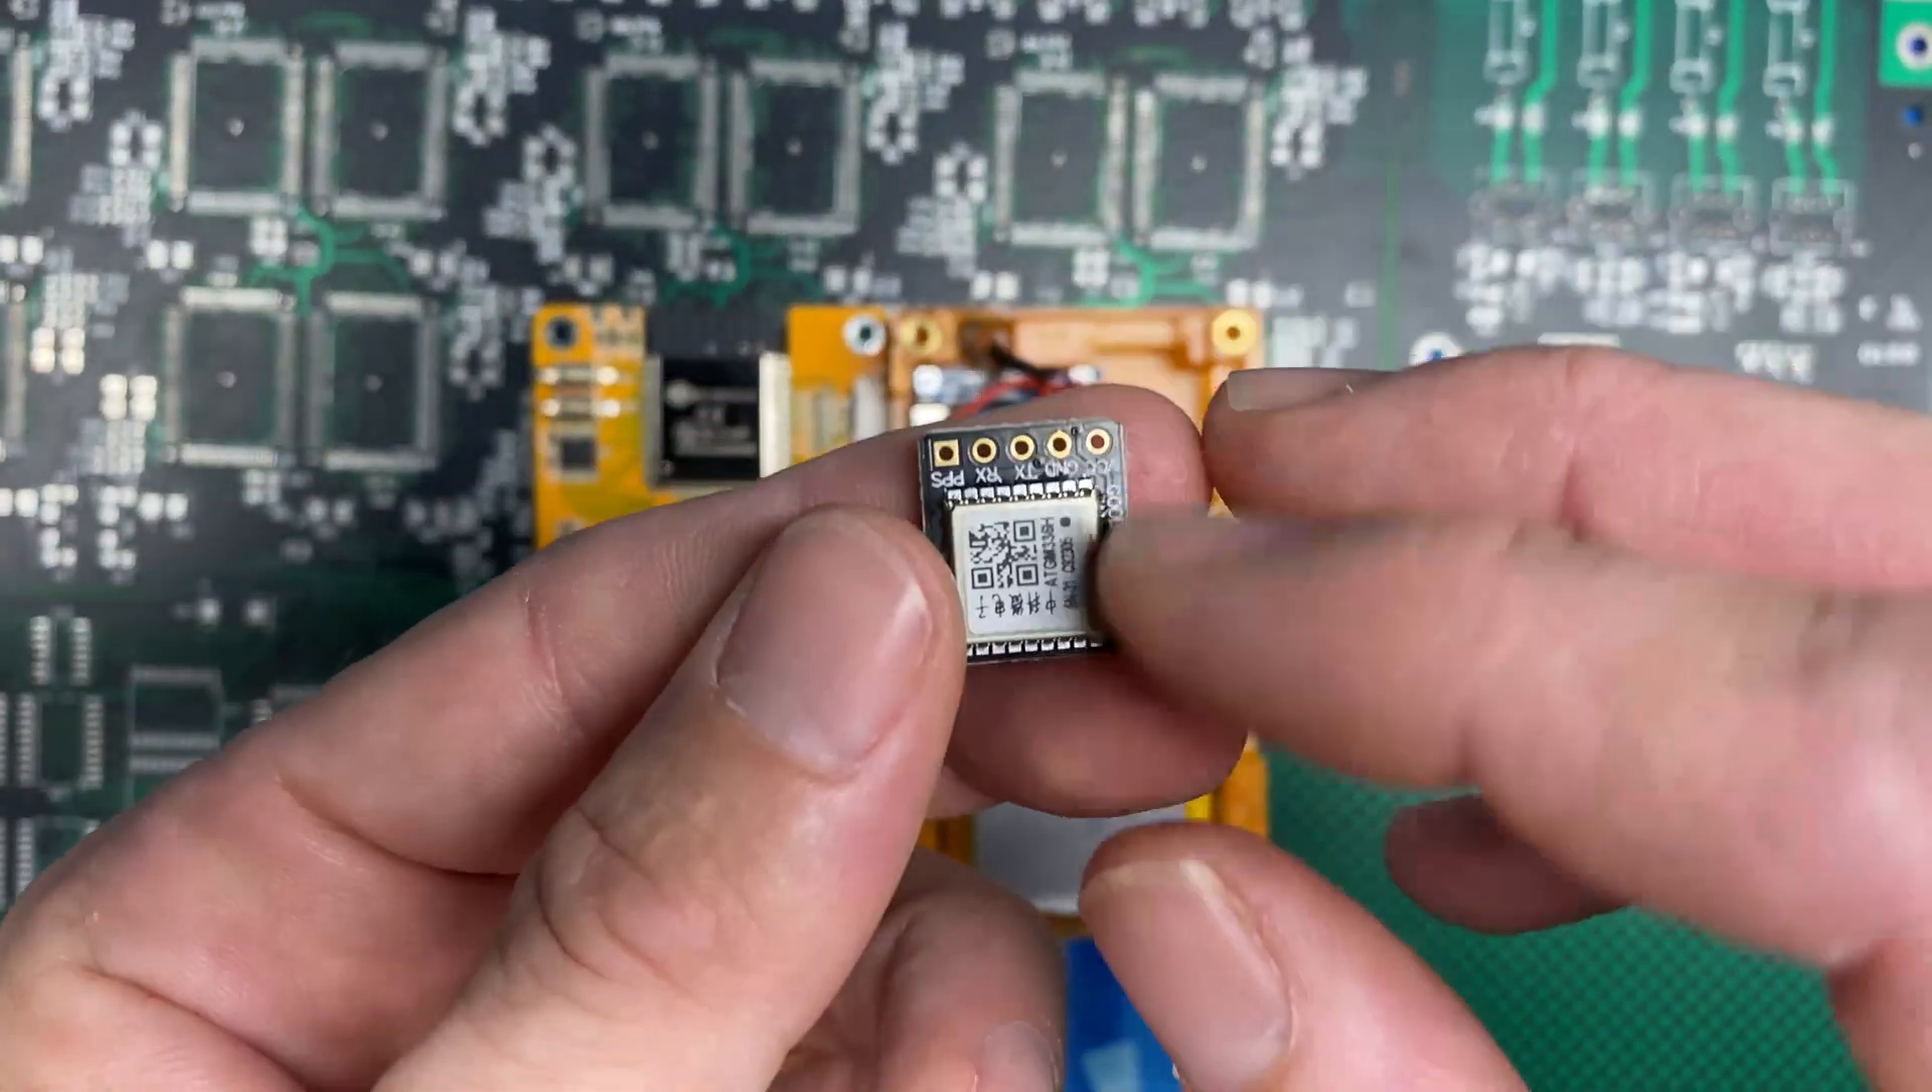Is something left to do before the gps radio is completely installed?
Yes.